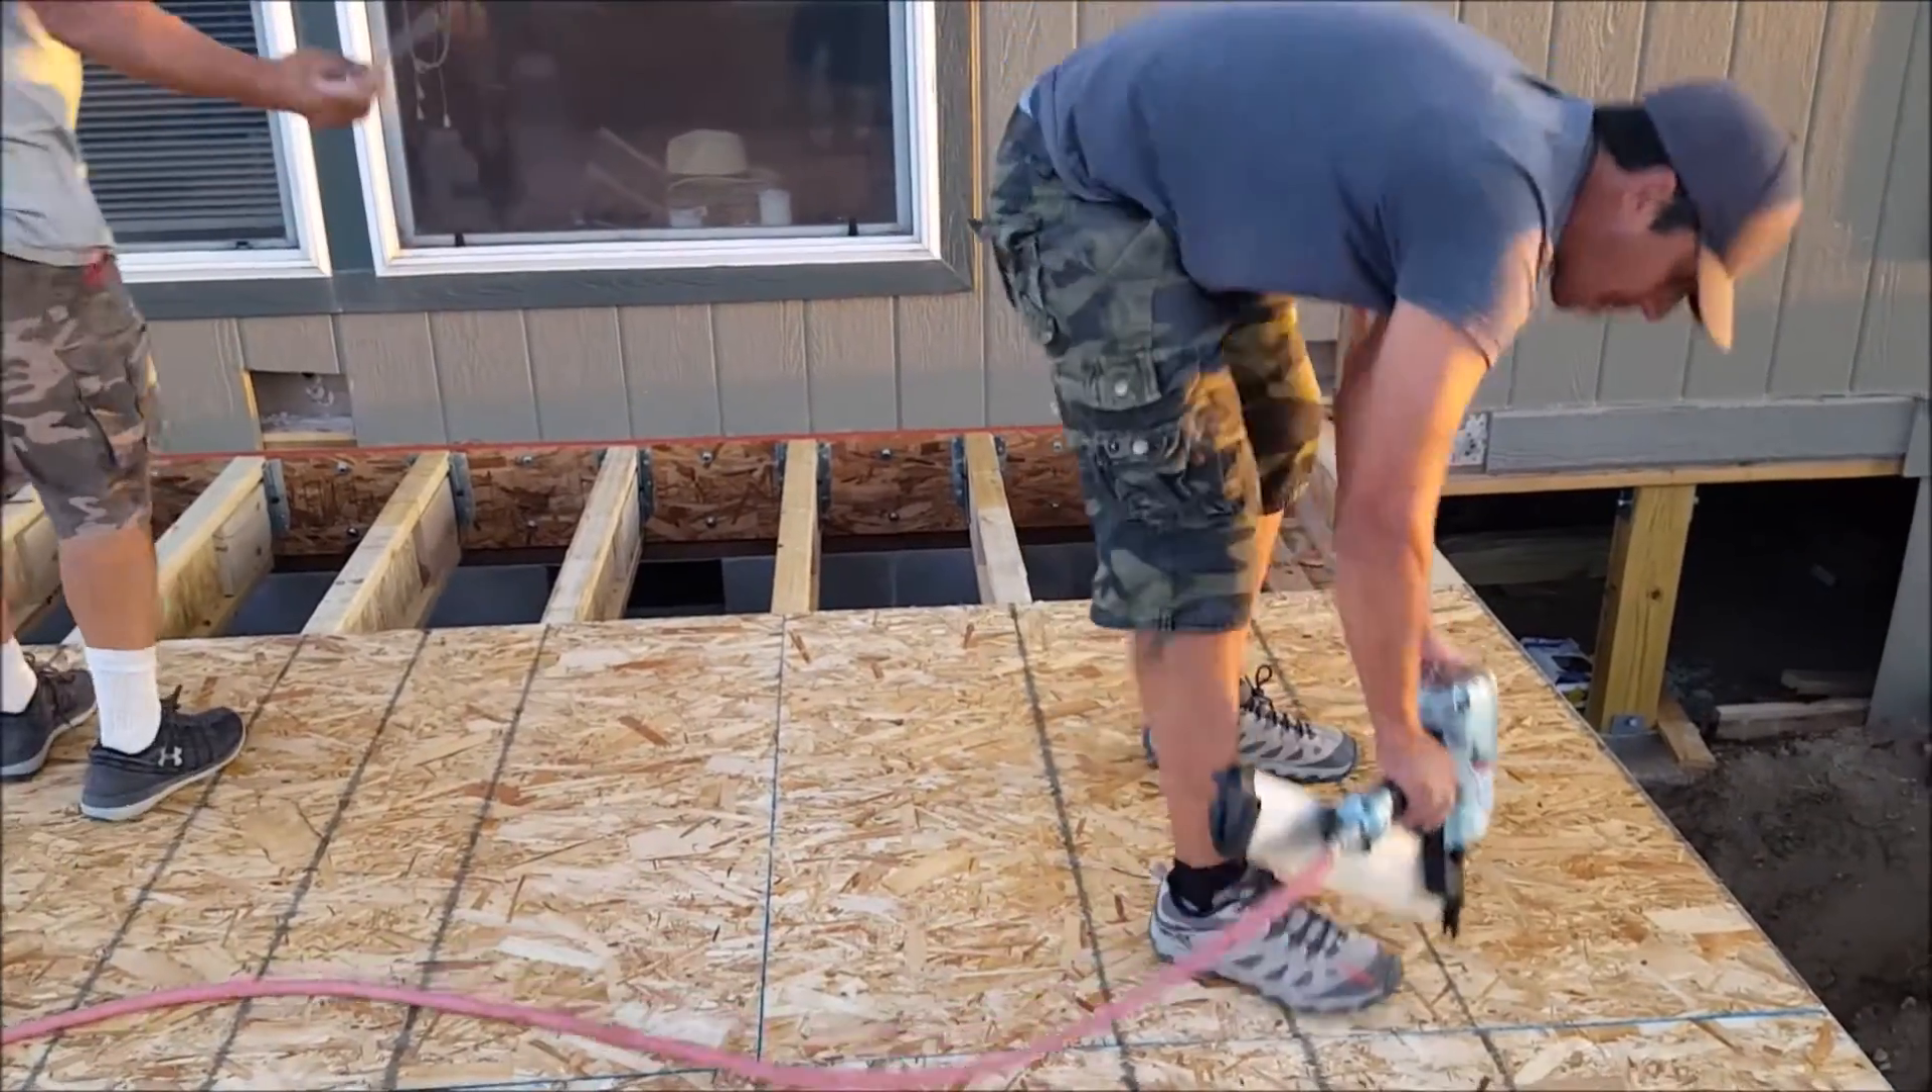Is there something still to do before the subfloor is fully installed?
Yes.